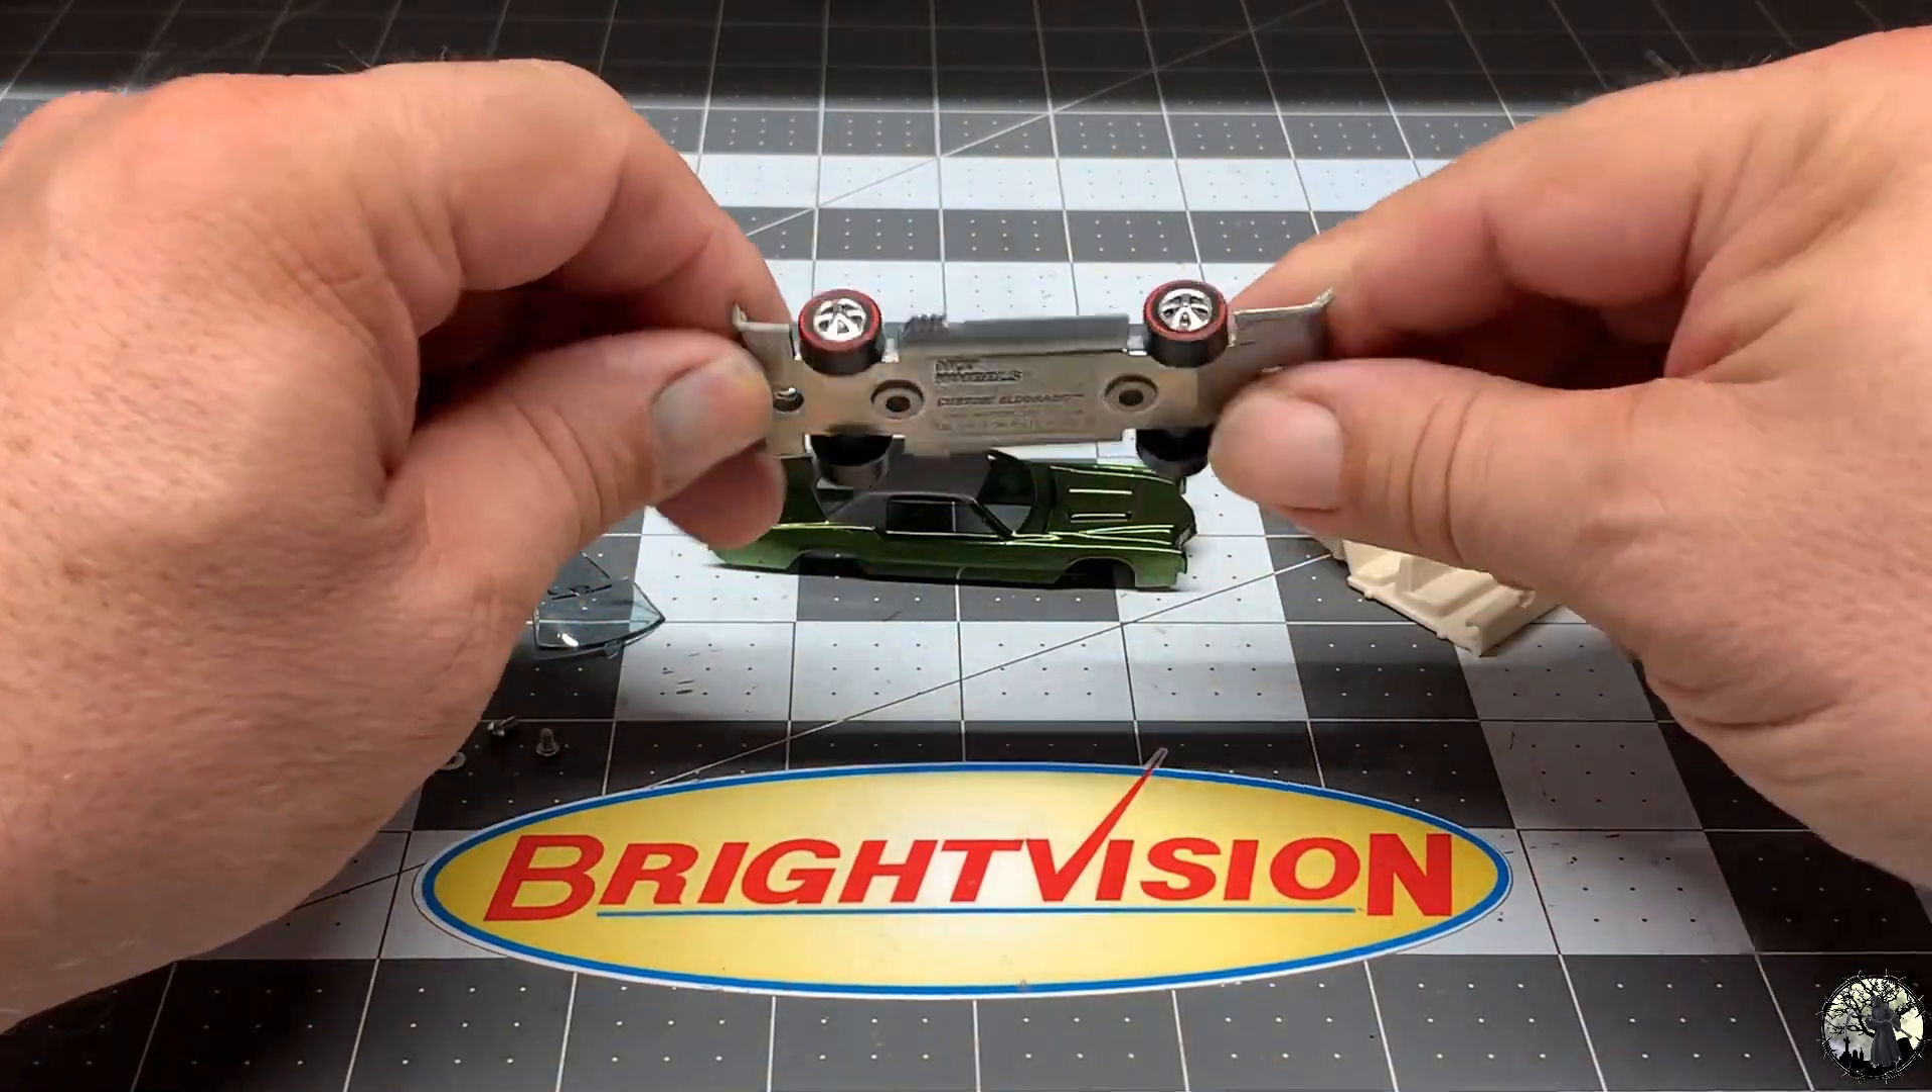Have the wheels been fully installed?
Yes.